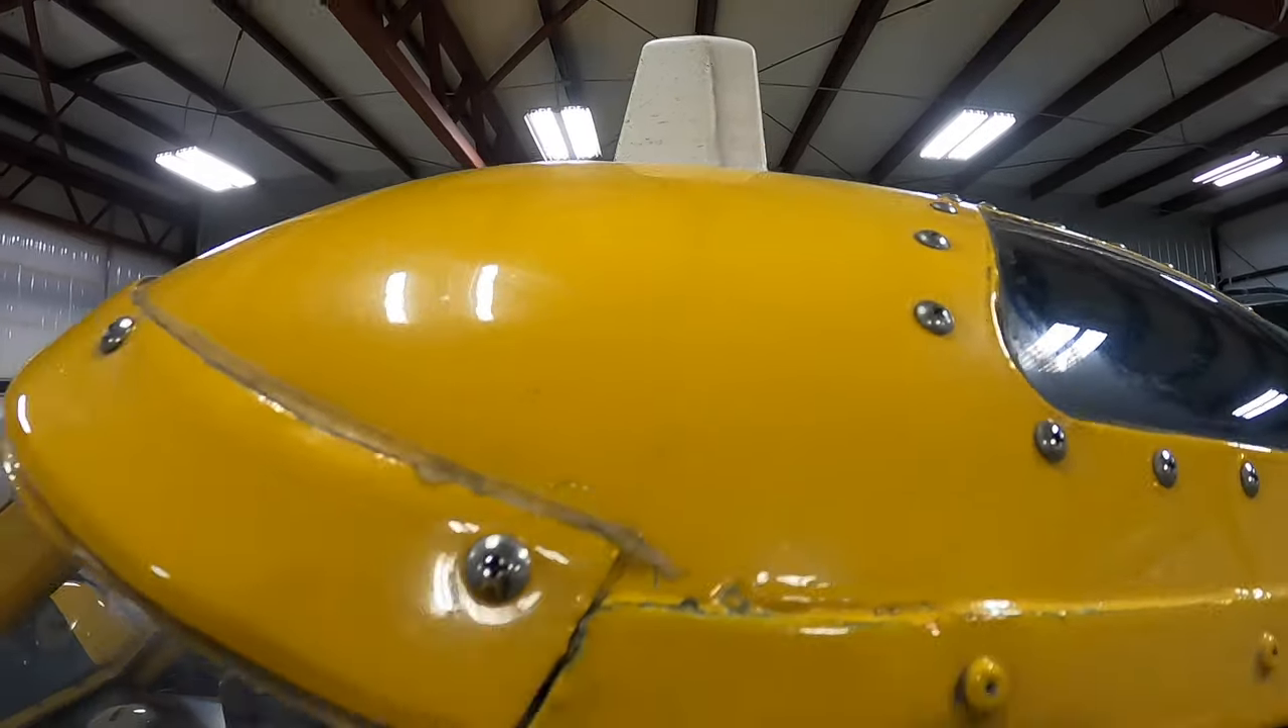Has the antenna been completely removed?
No.